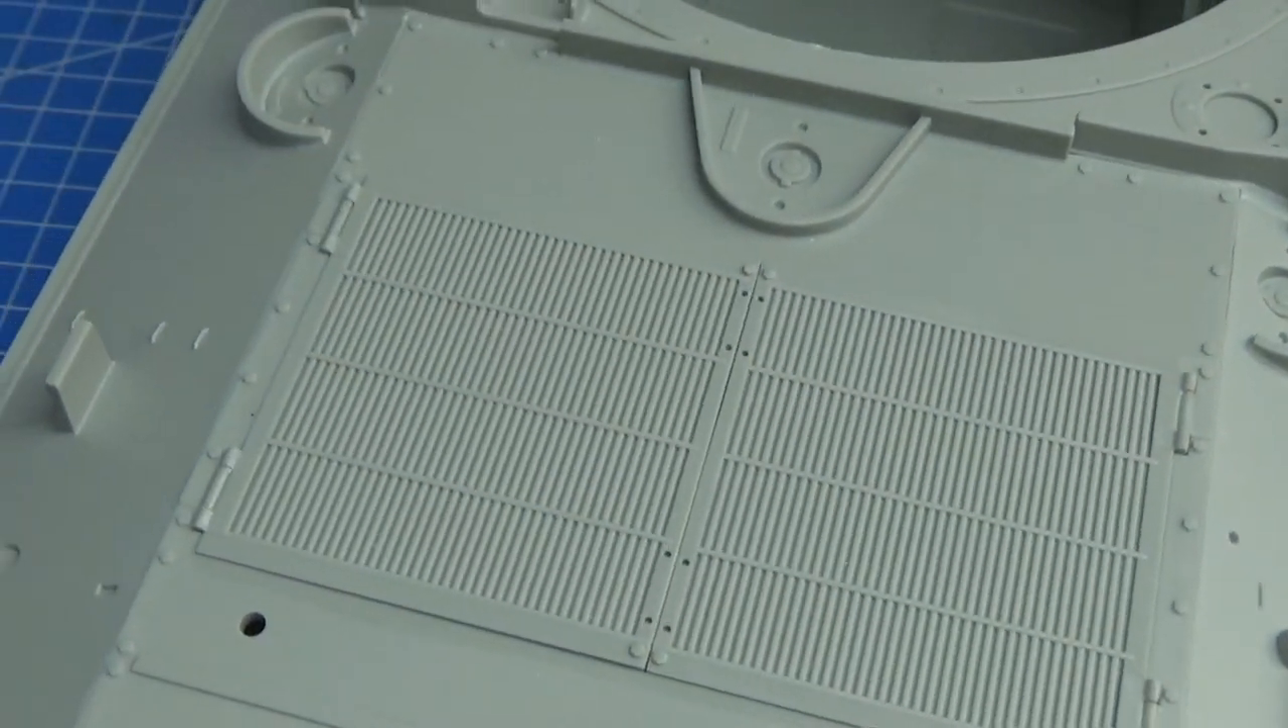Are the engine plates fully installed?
Yes.